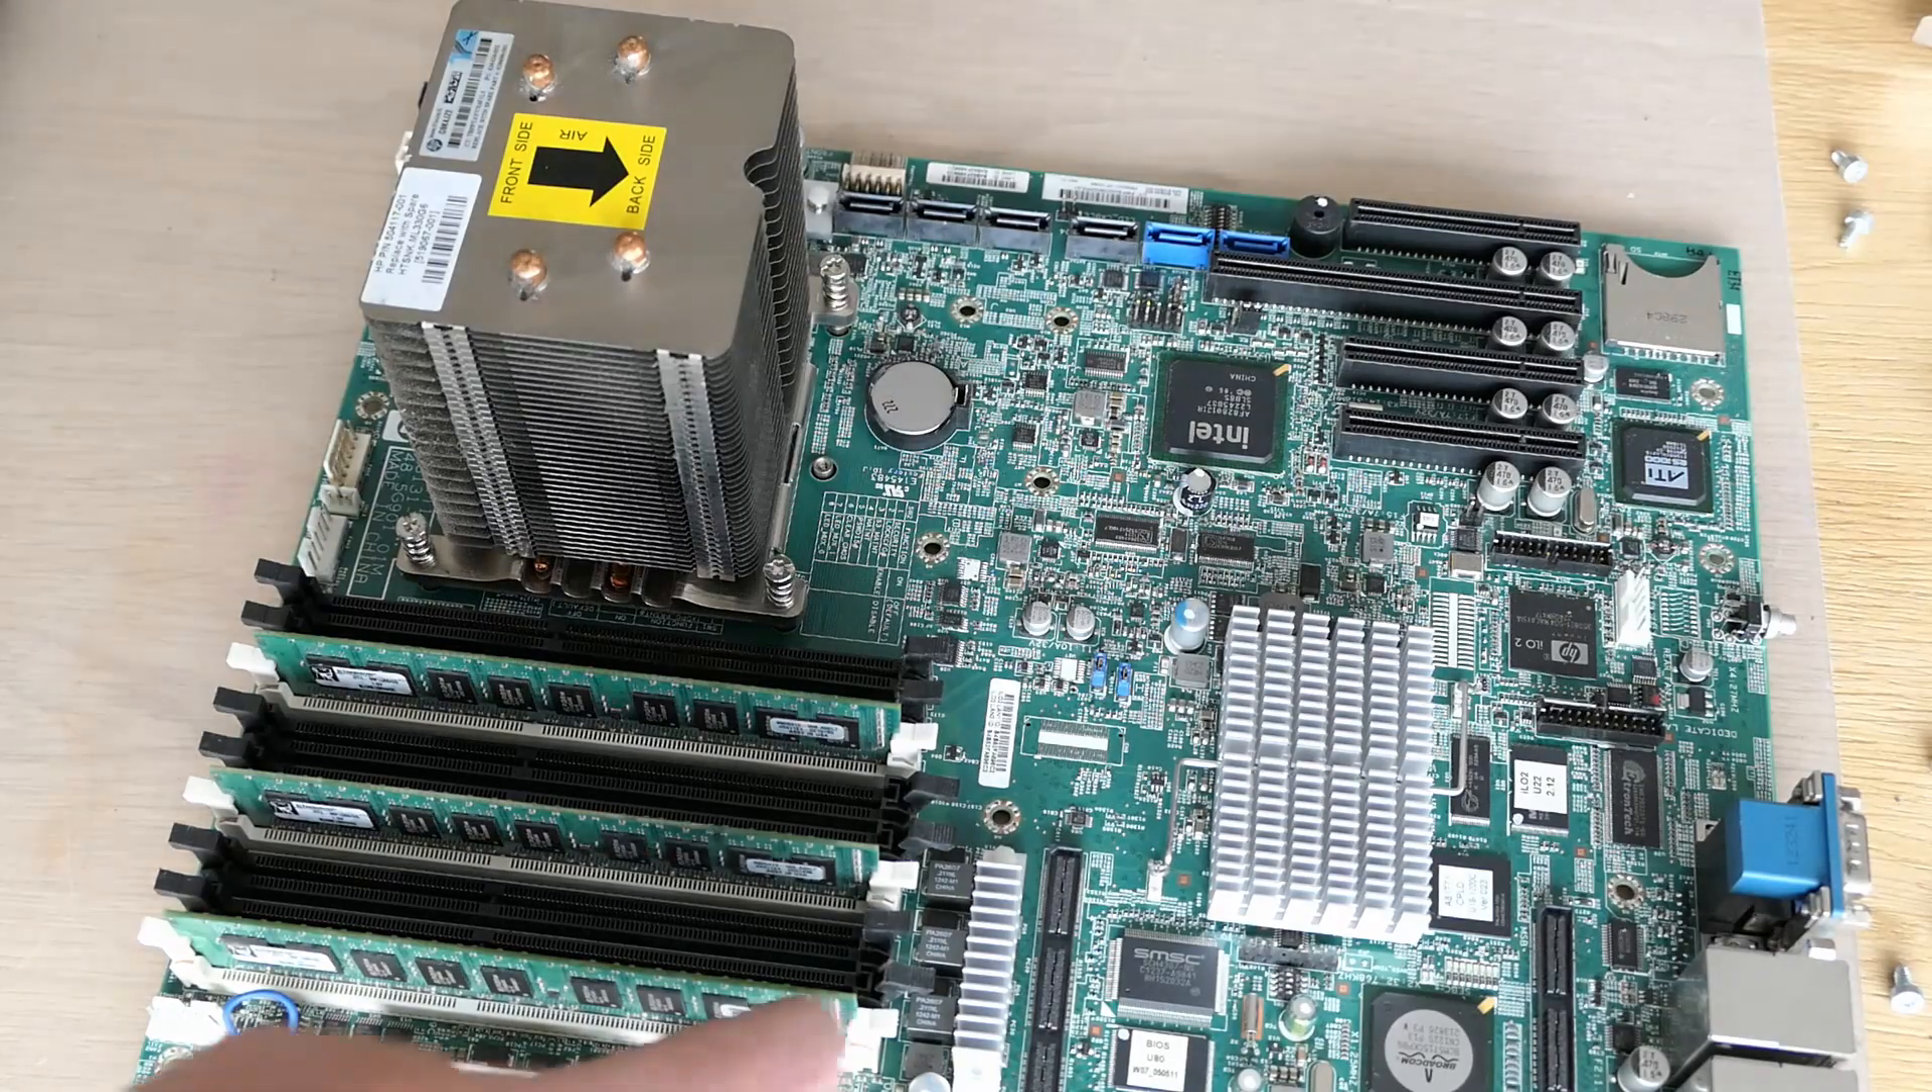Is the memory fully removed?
No.